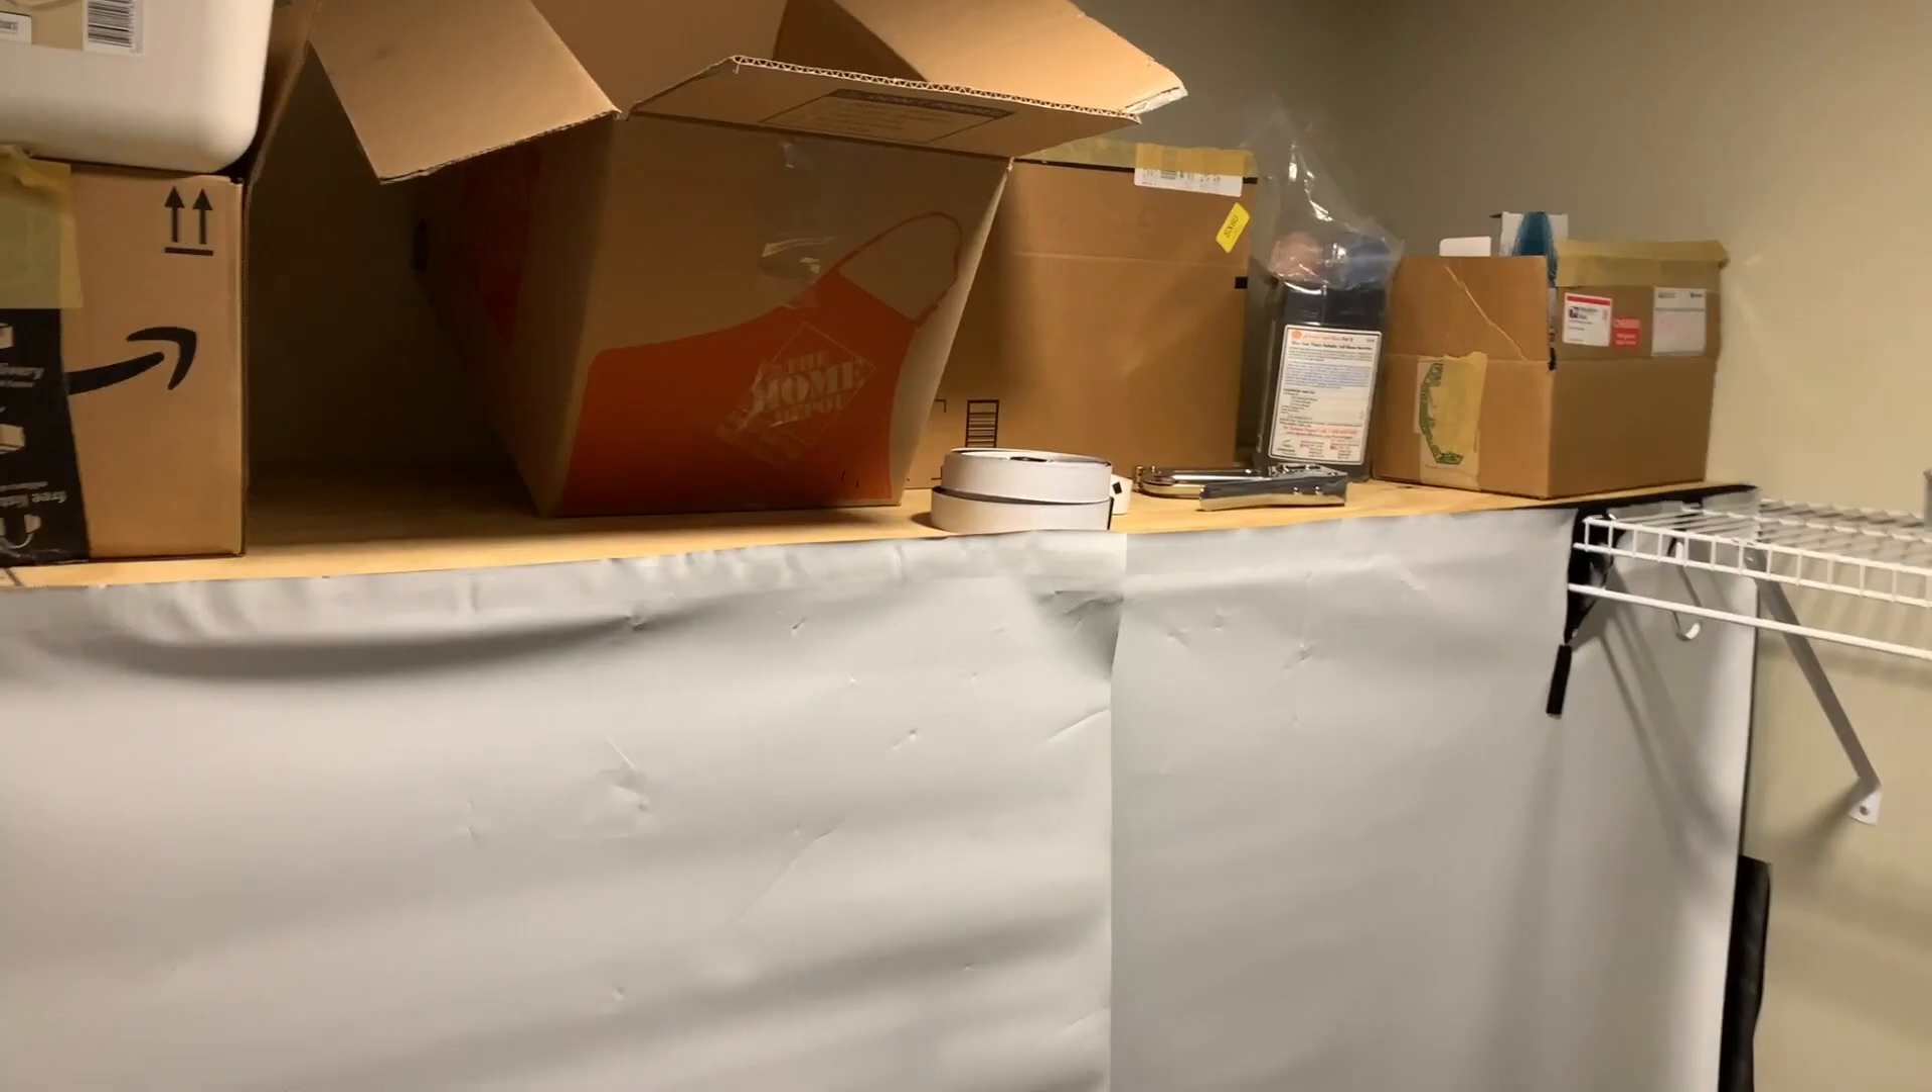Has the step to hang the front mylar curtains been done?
Yes.